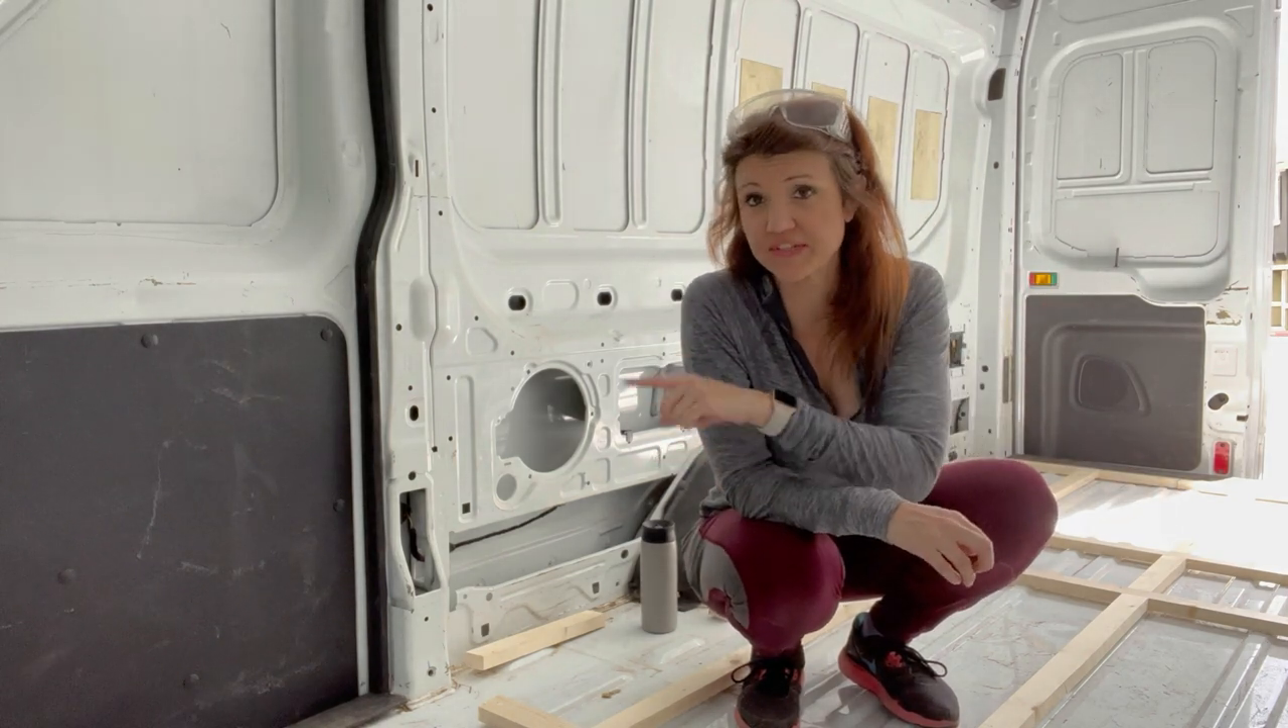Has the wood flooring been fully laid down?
No.